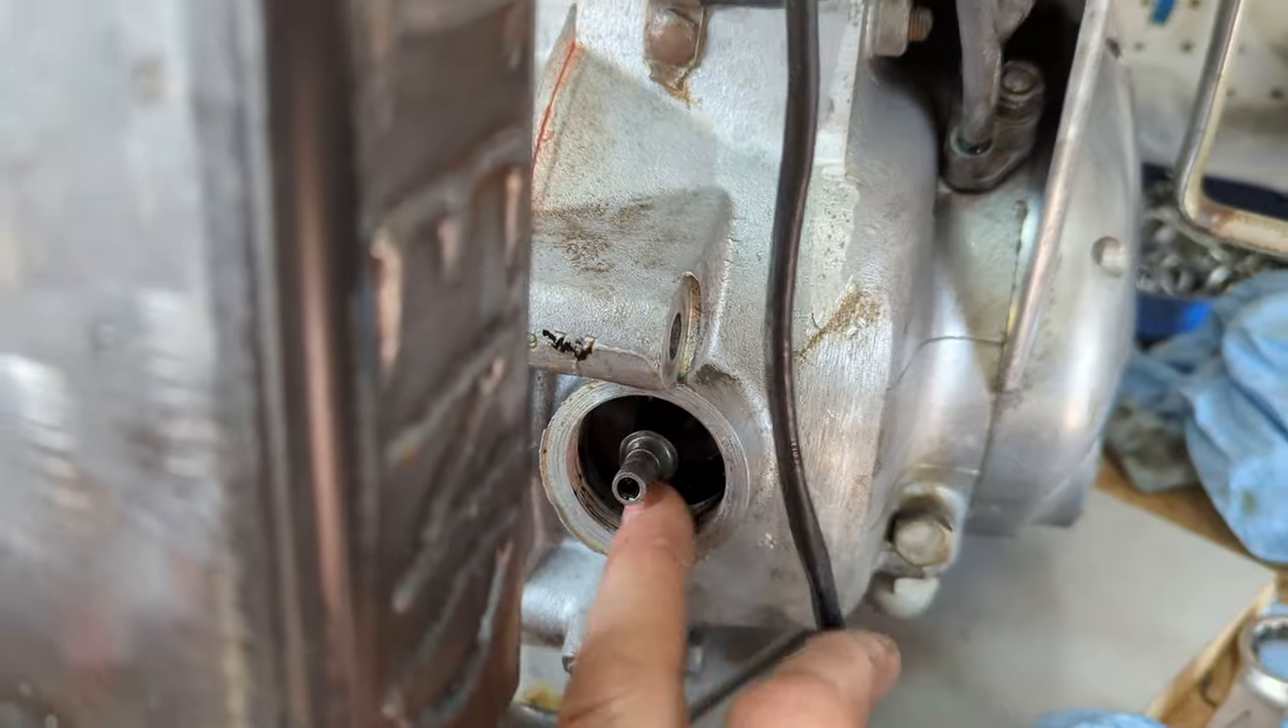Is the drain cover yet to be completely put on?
Yes.